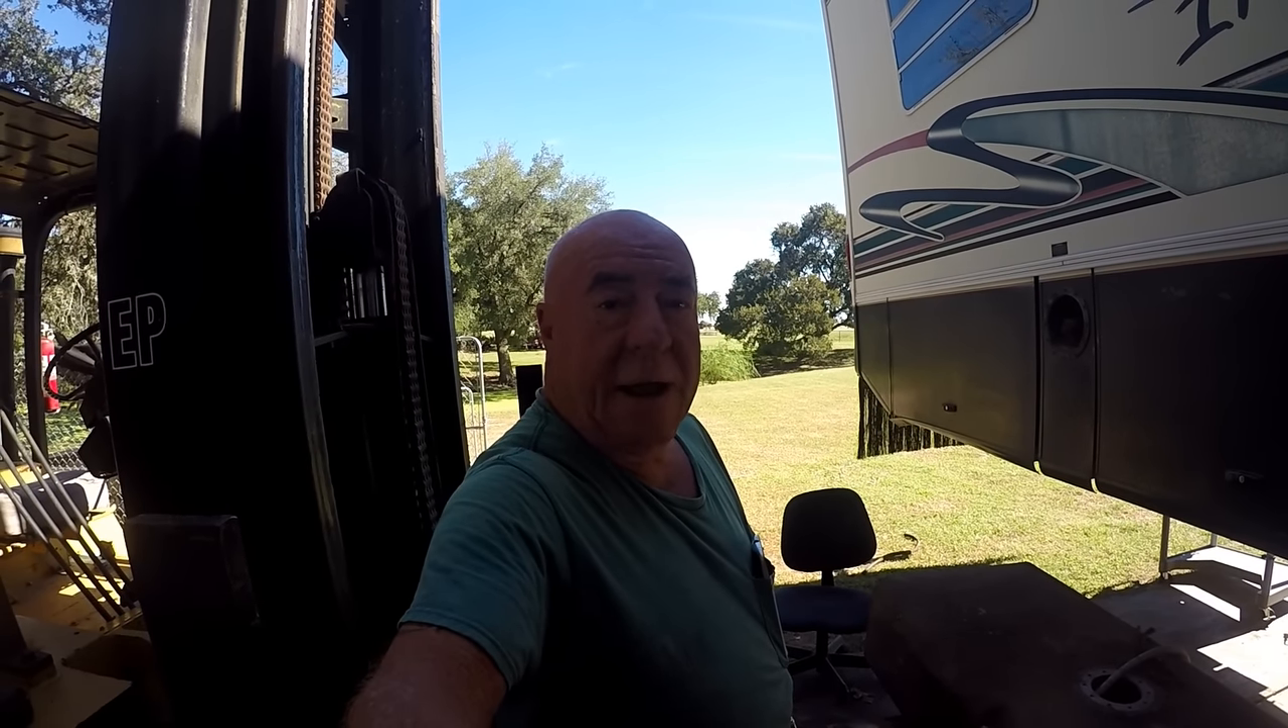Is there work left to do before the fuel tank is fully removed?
No.